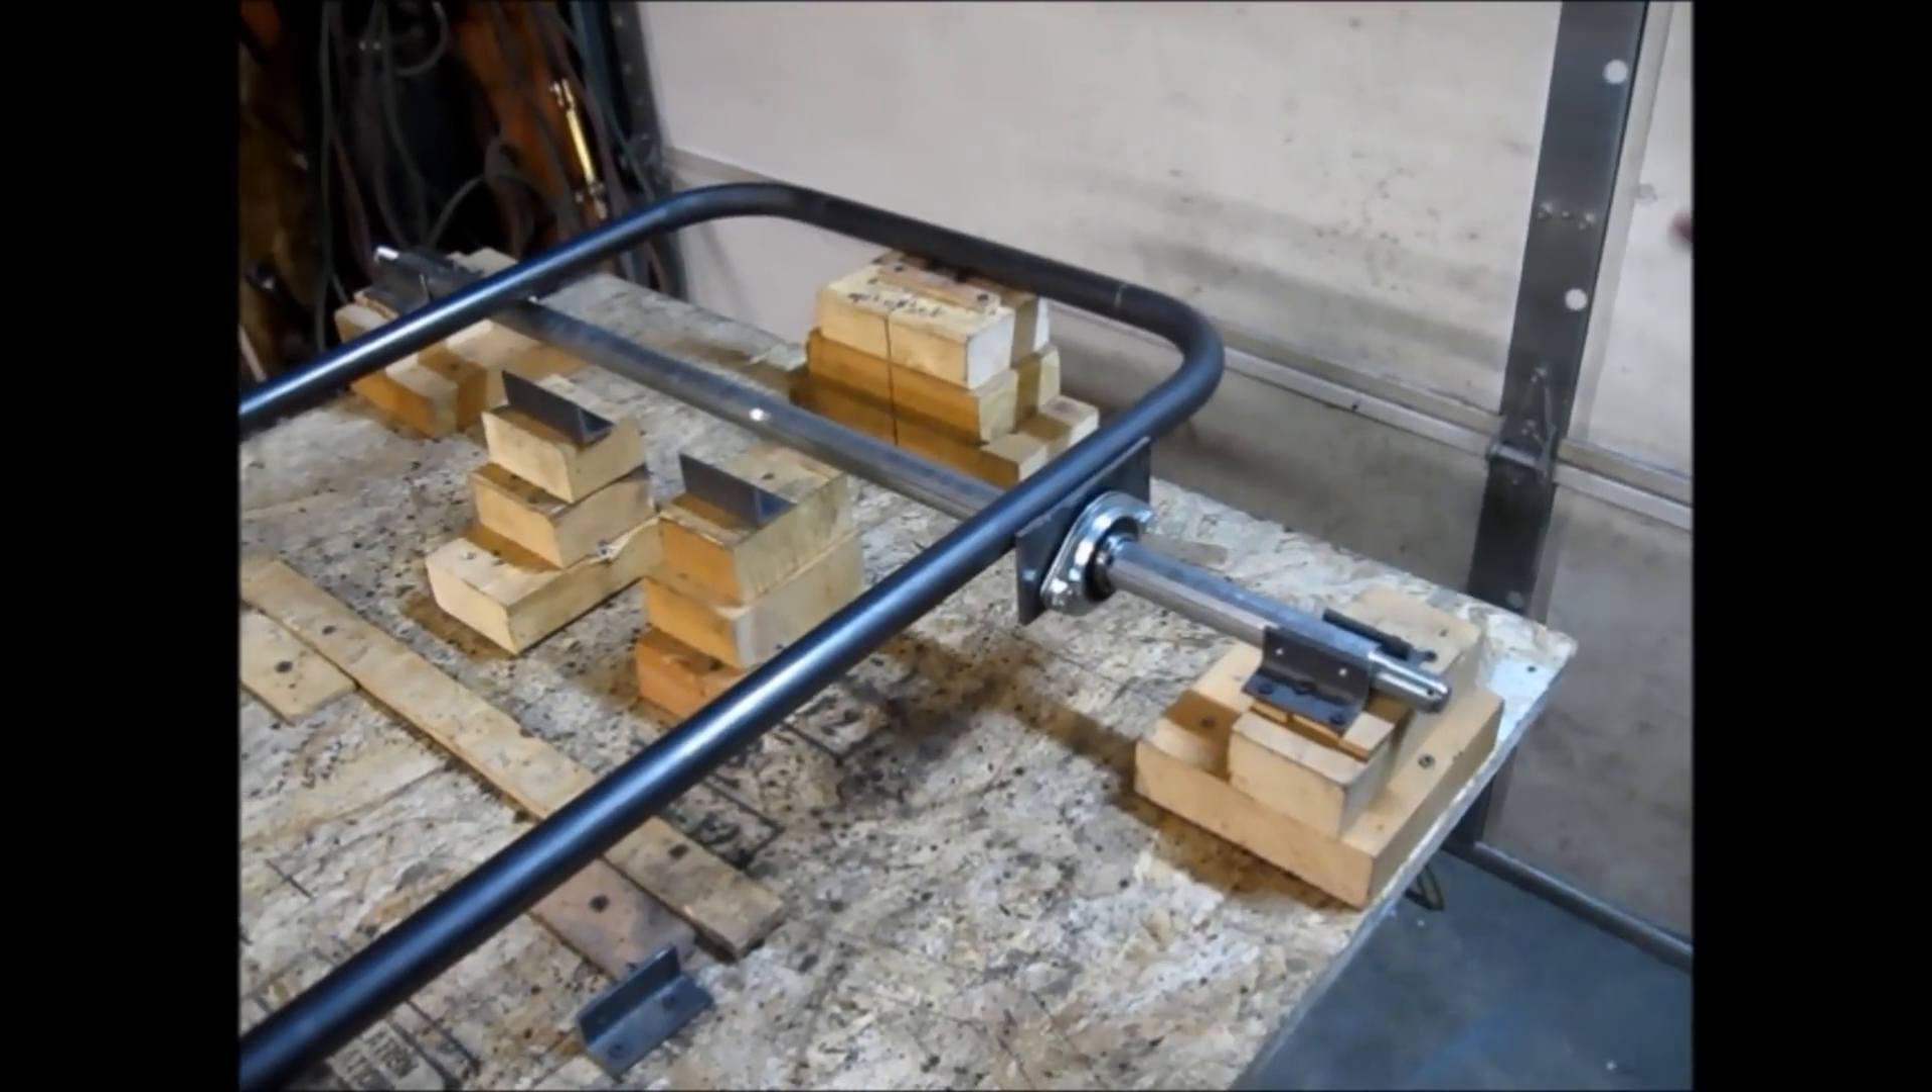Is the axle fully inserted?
Yes.